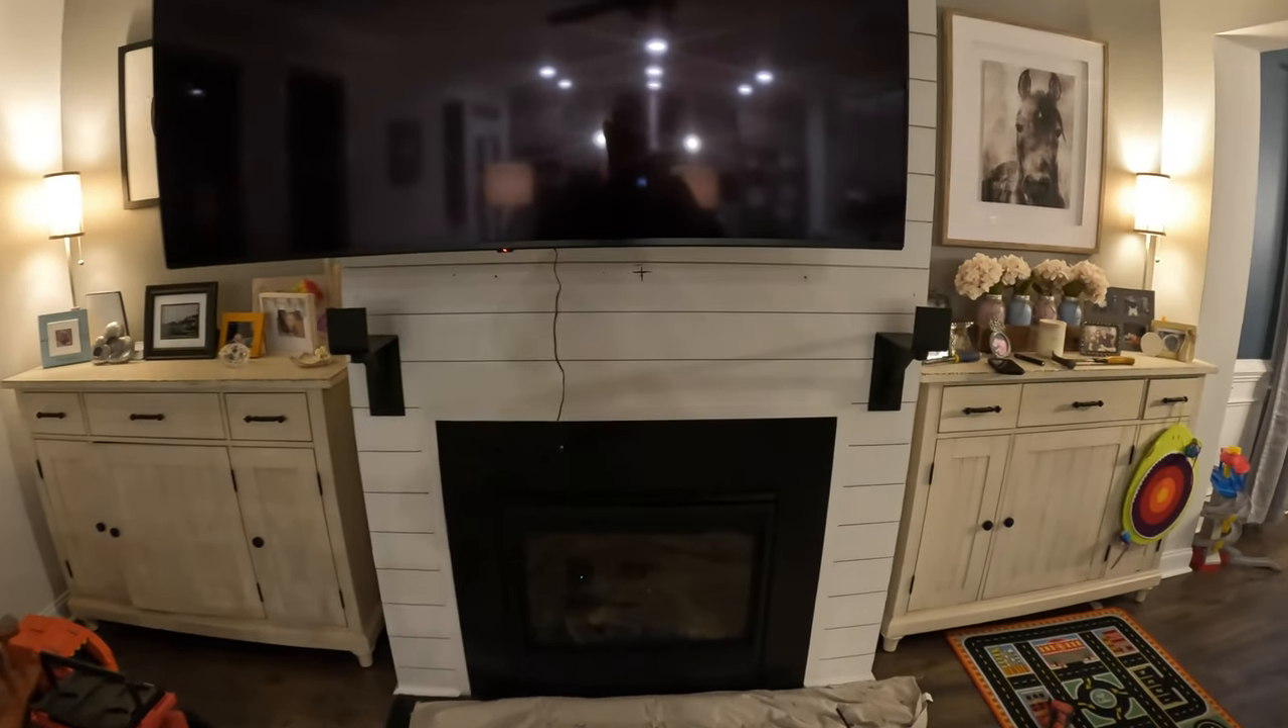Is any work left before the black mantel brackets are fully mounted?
No.